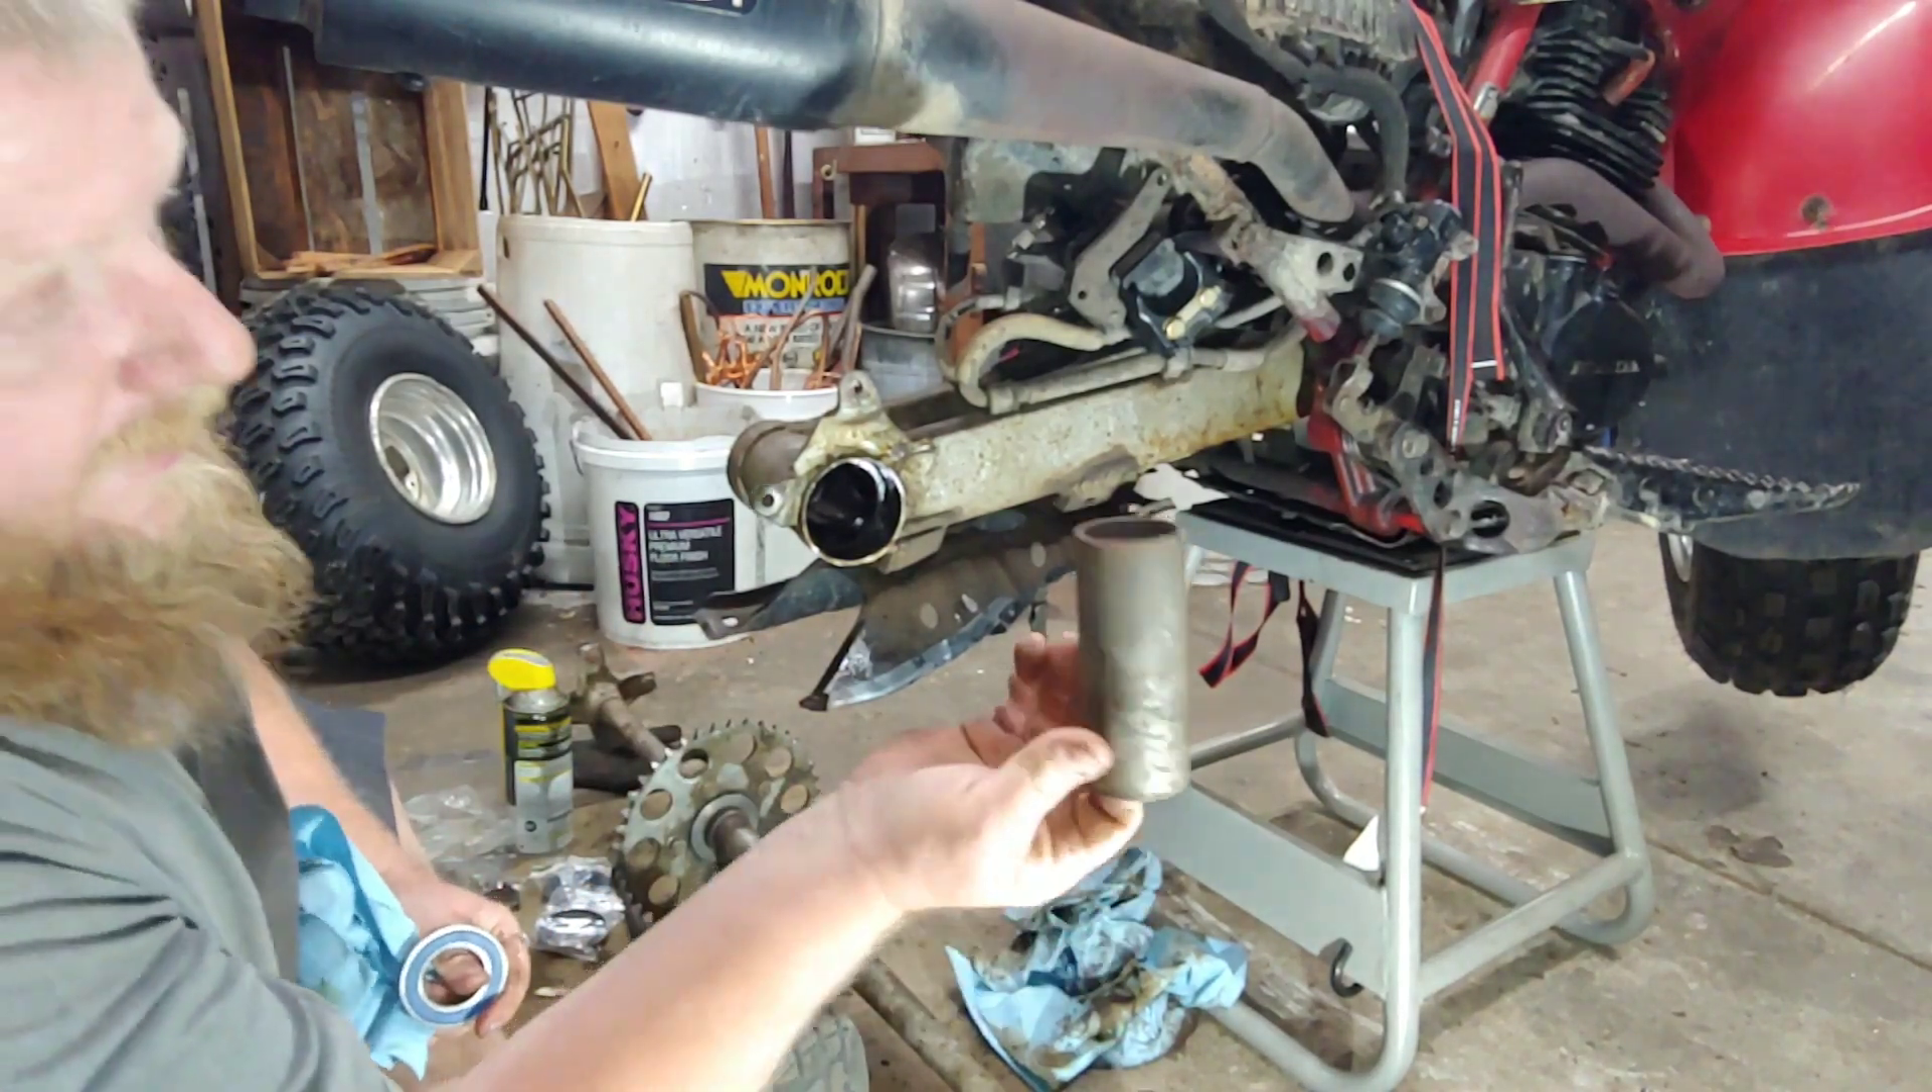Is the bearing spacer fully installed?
No.